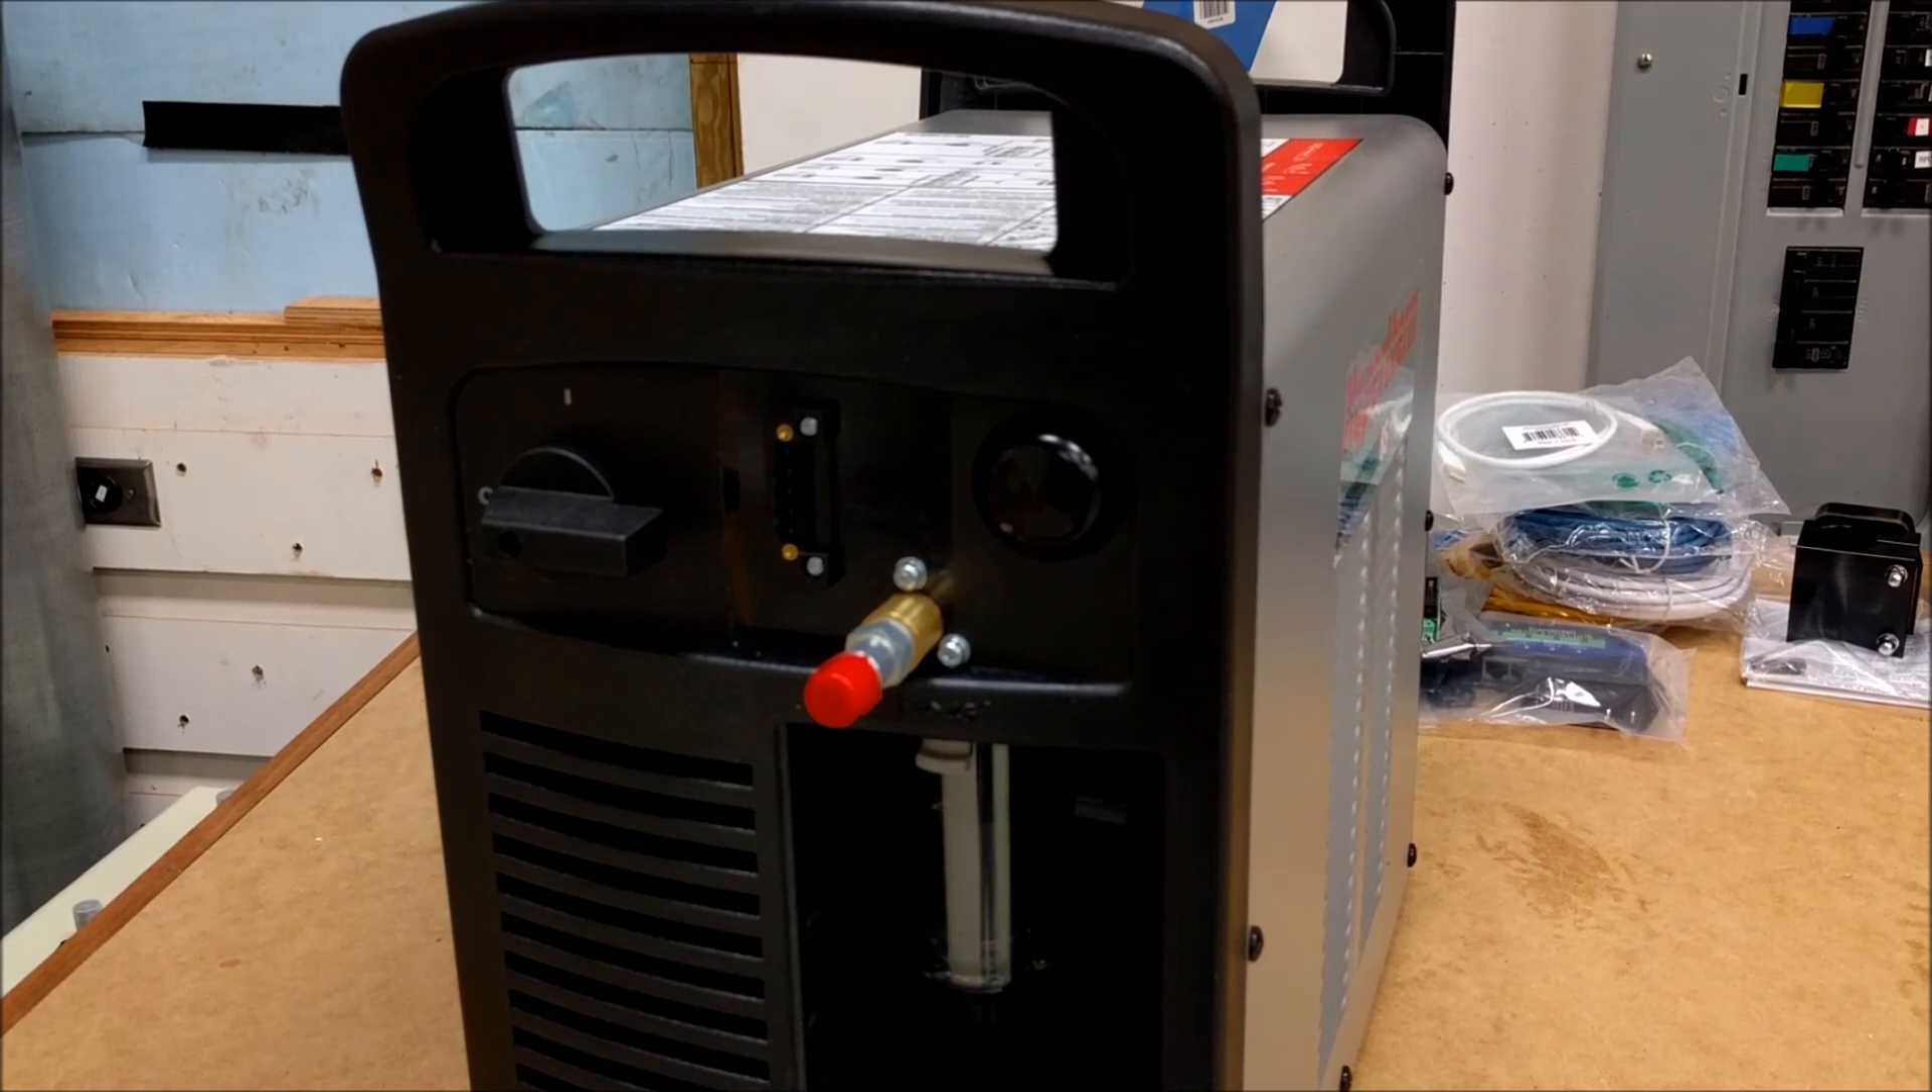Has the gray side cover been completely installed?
Yes.